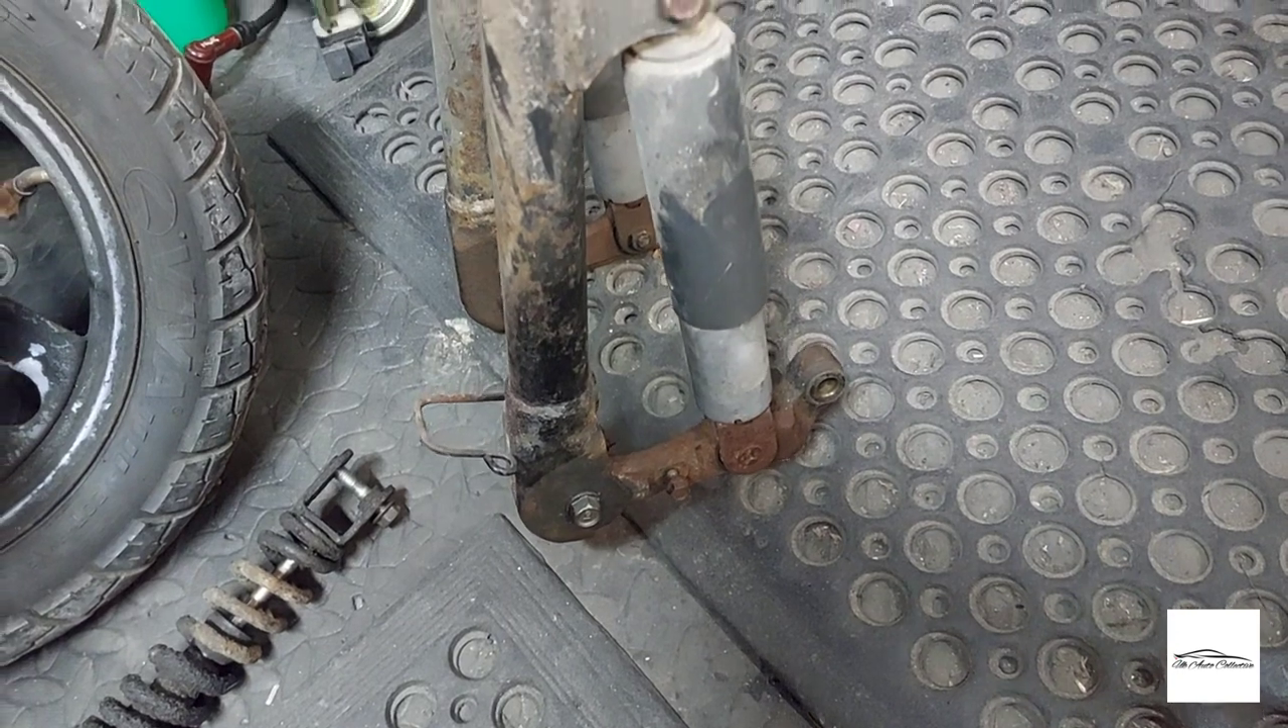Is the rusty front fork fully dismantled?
No.